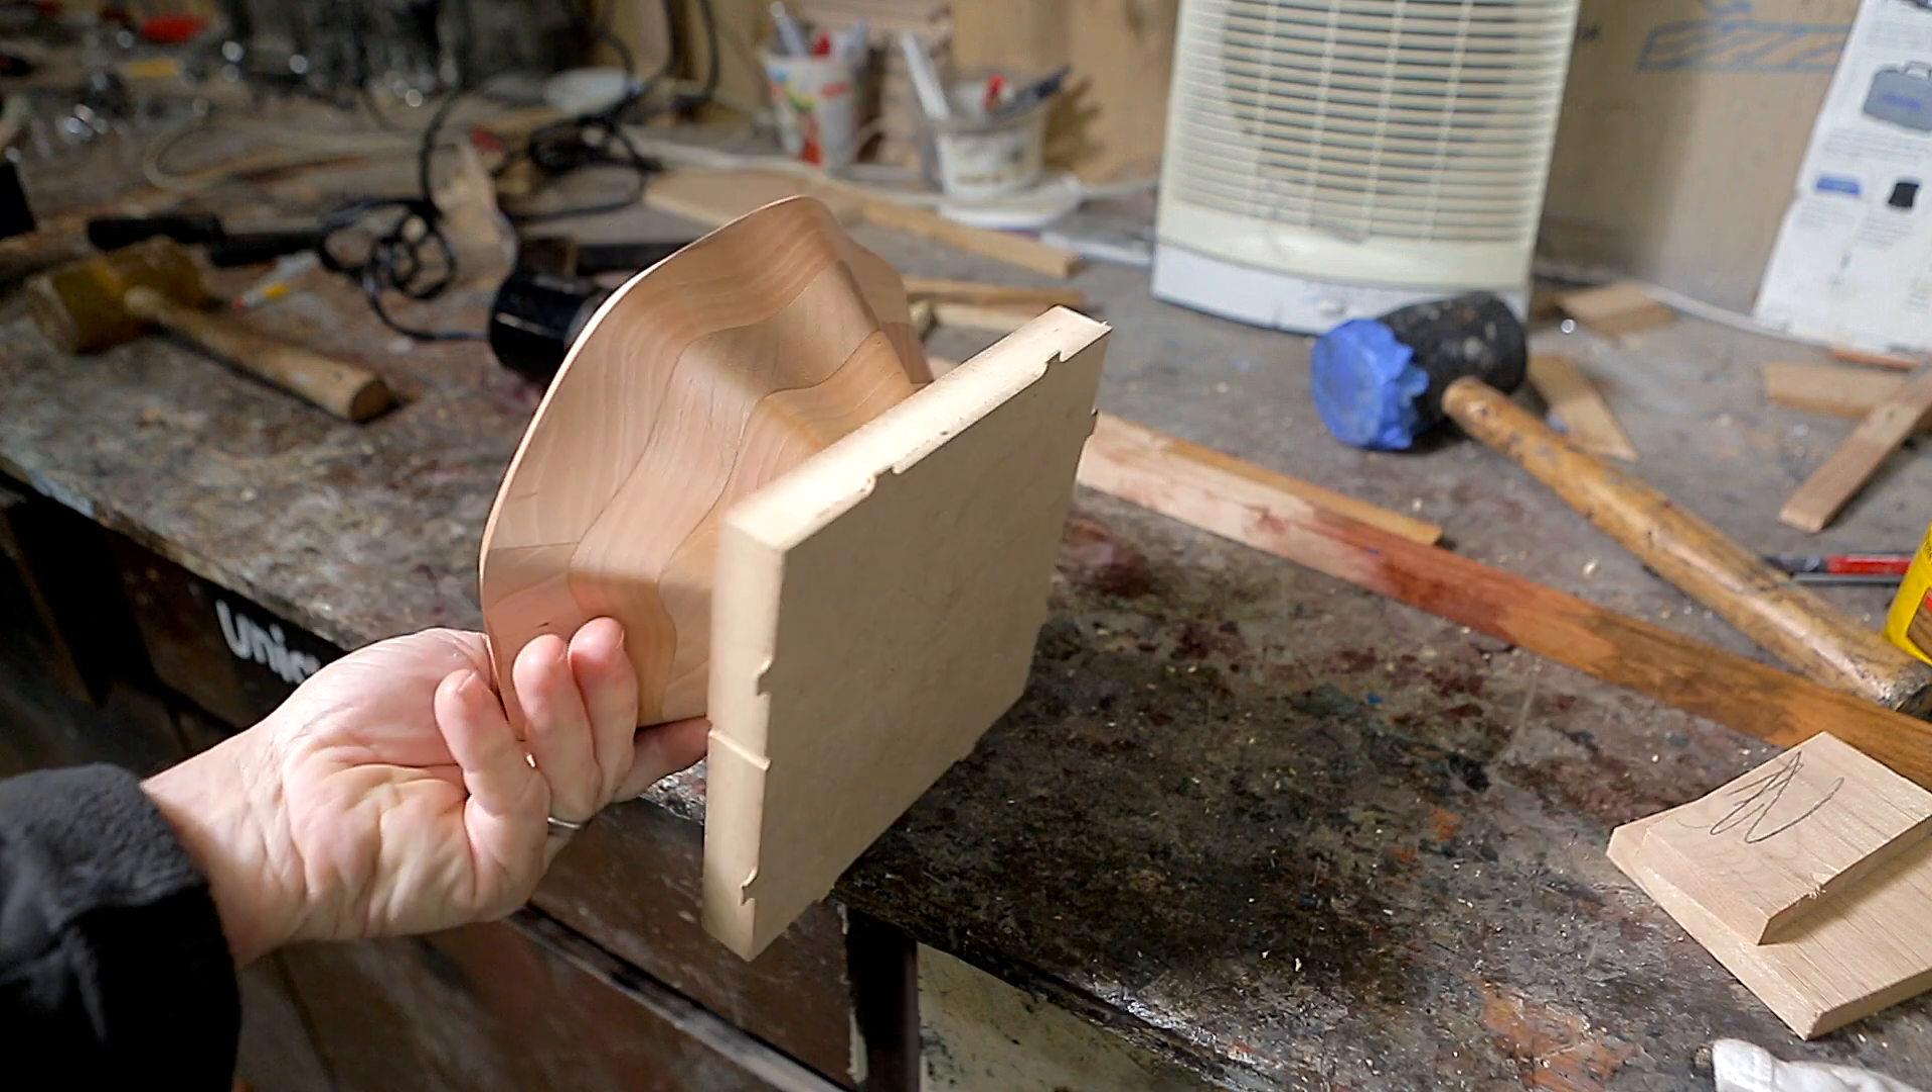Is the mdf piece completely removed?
No.